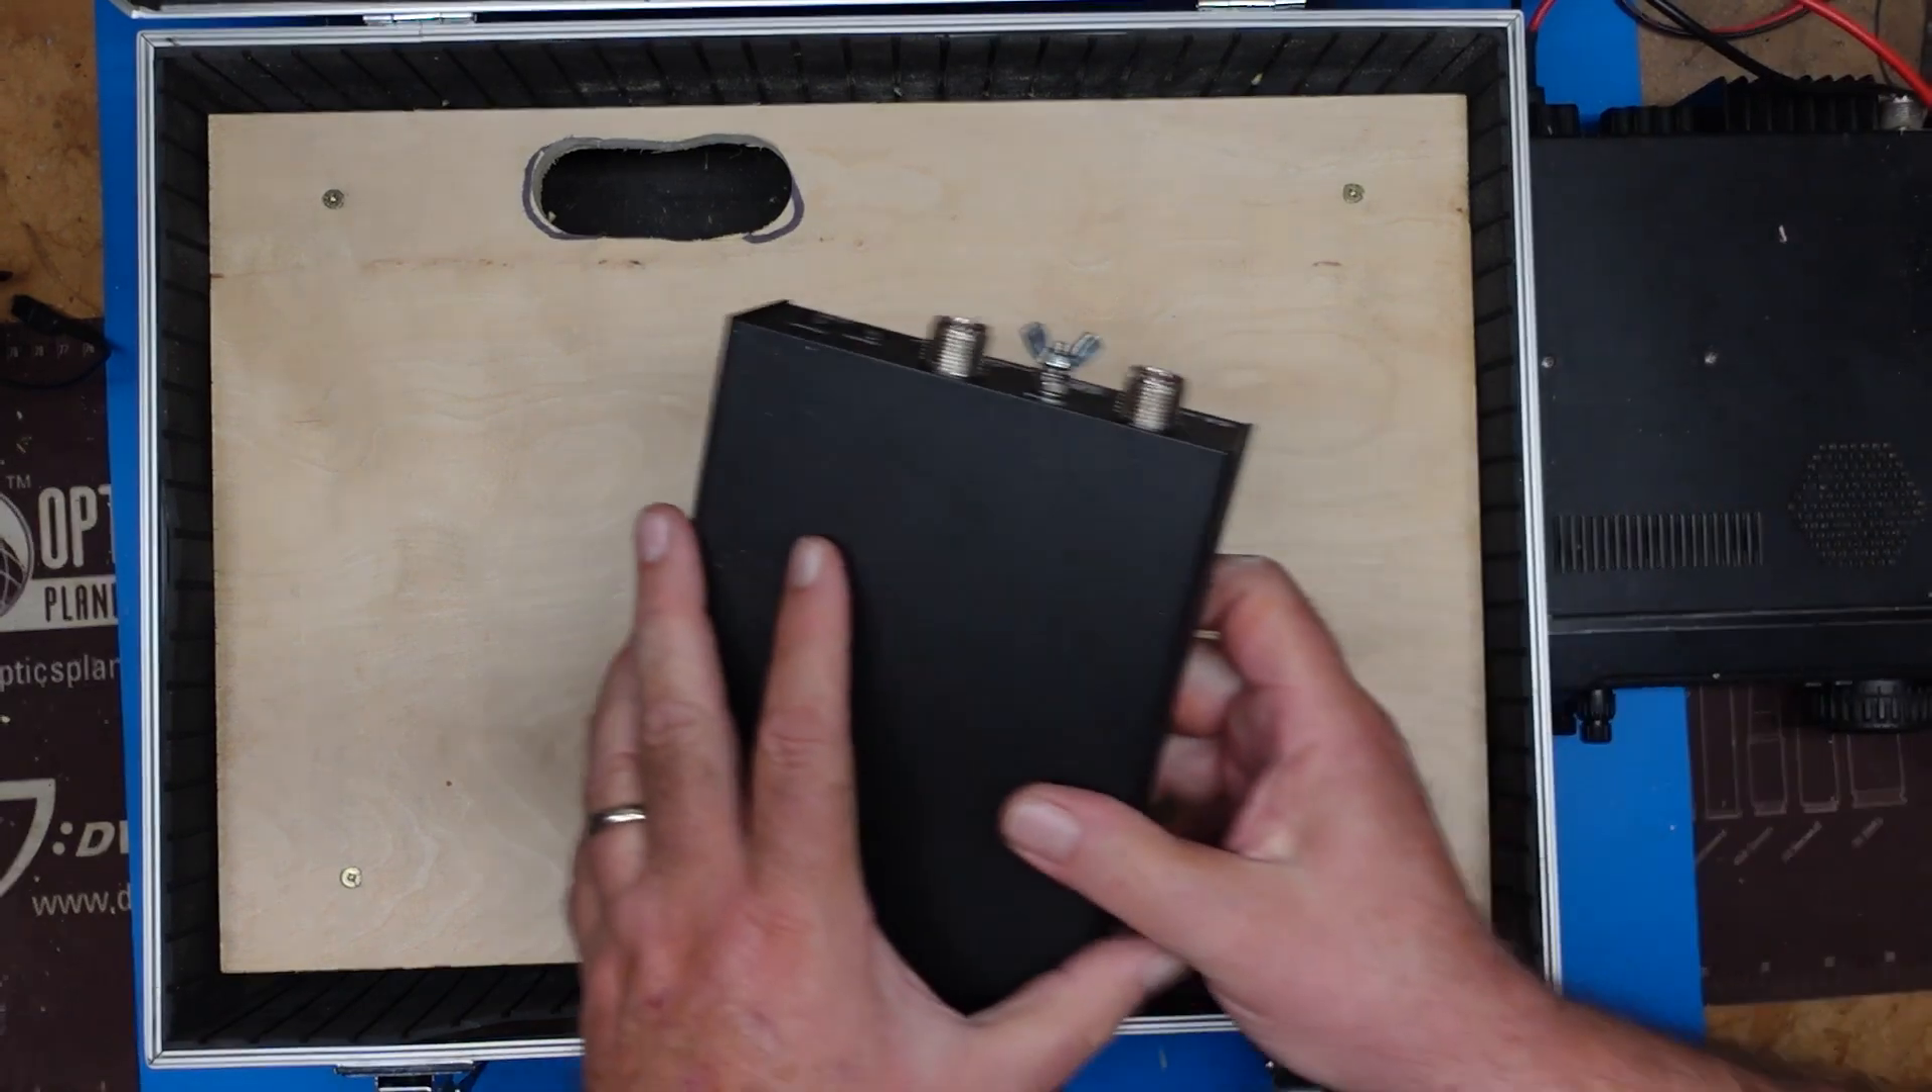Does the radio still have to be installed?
Yes.